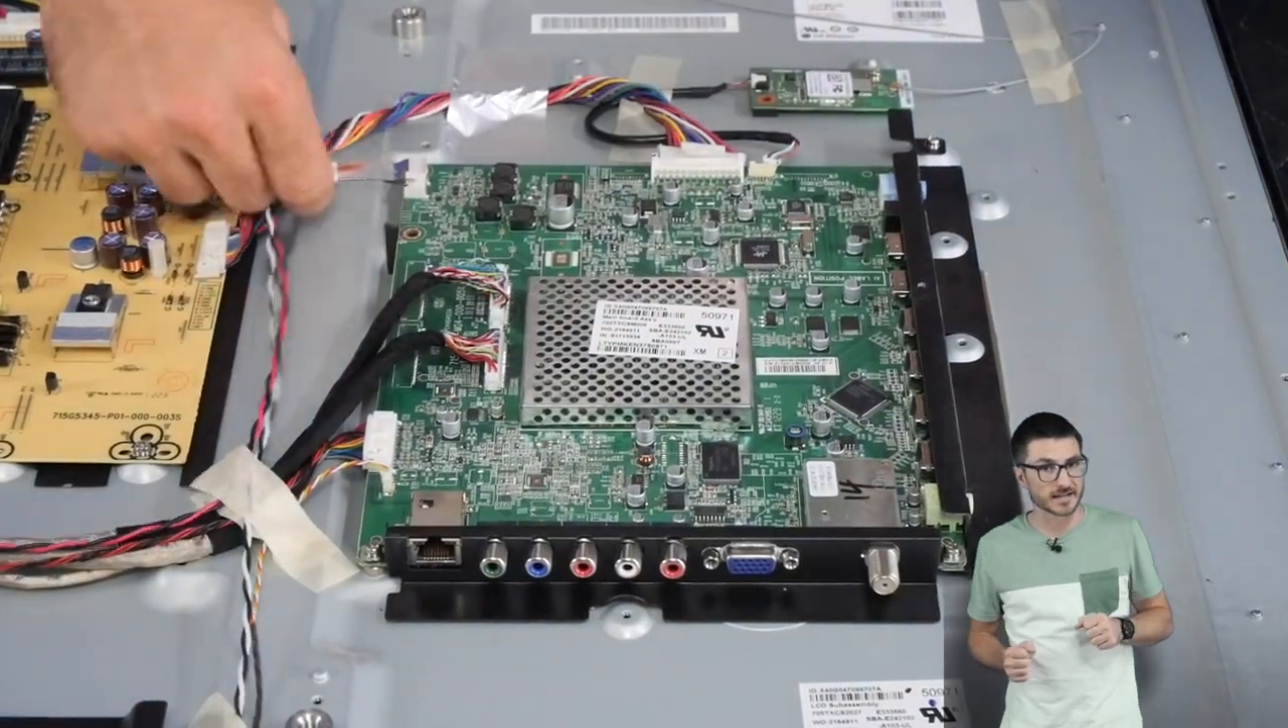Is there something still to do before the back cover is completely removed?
No.